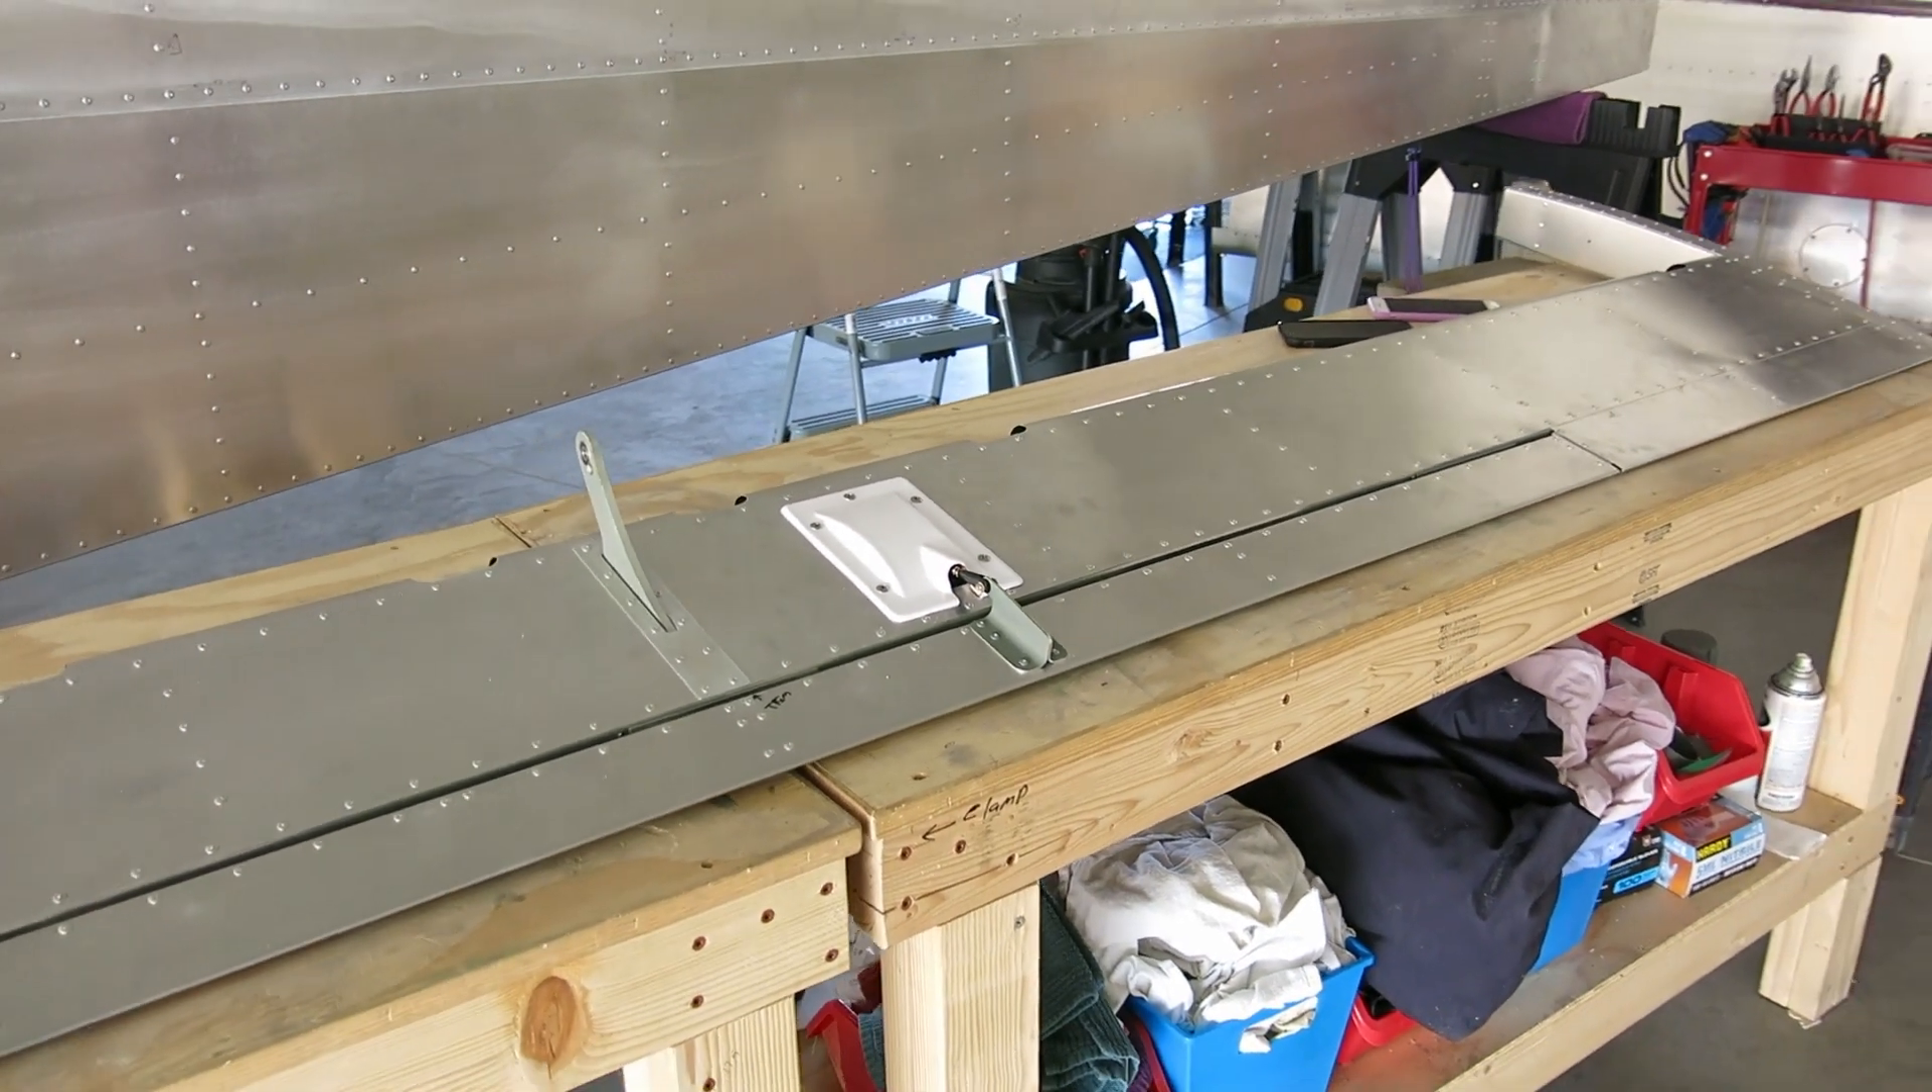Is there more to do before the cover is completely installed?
No.